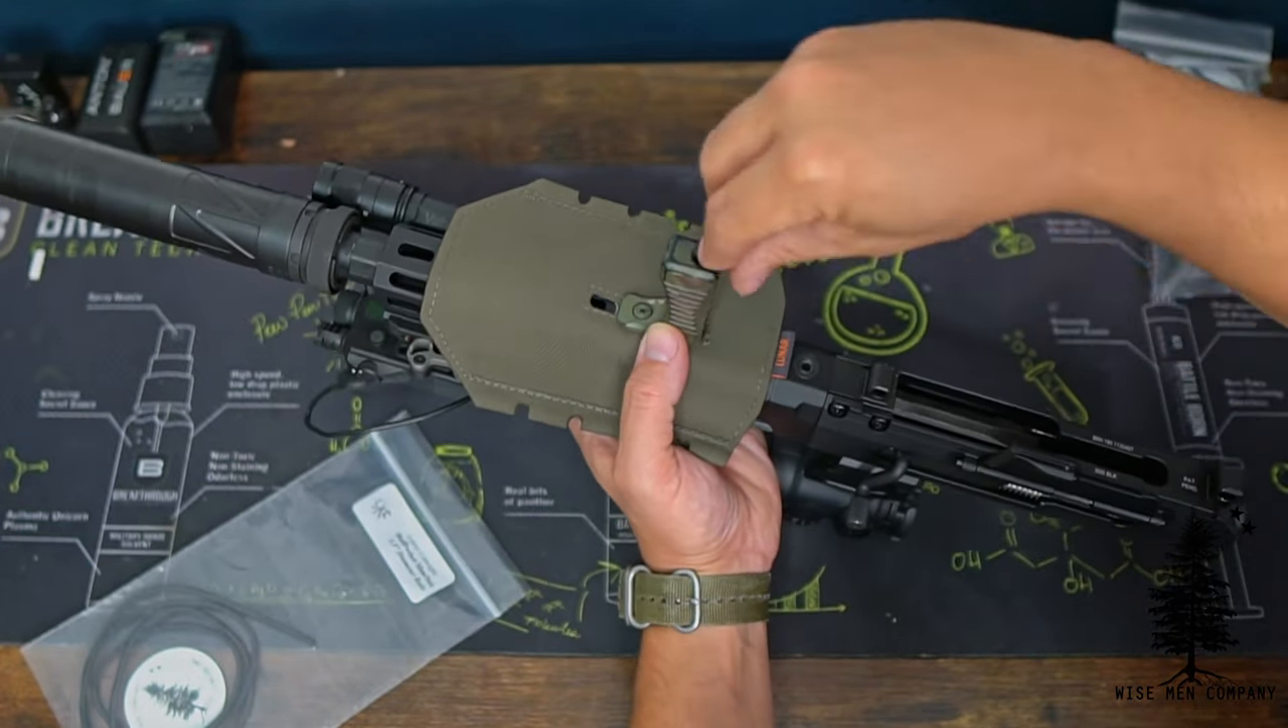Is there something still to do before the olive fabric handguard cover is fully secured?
Yes.